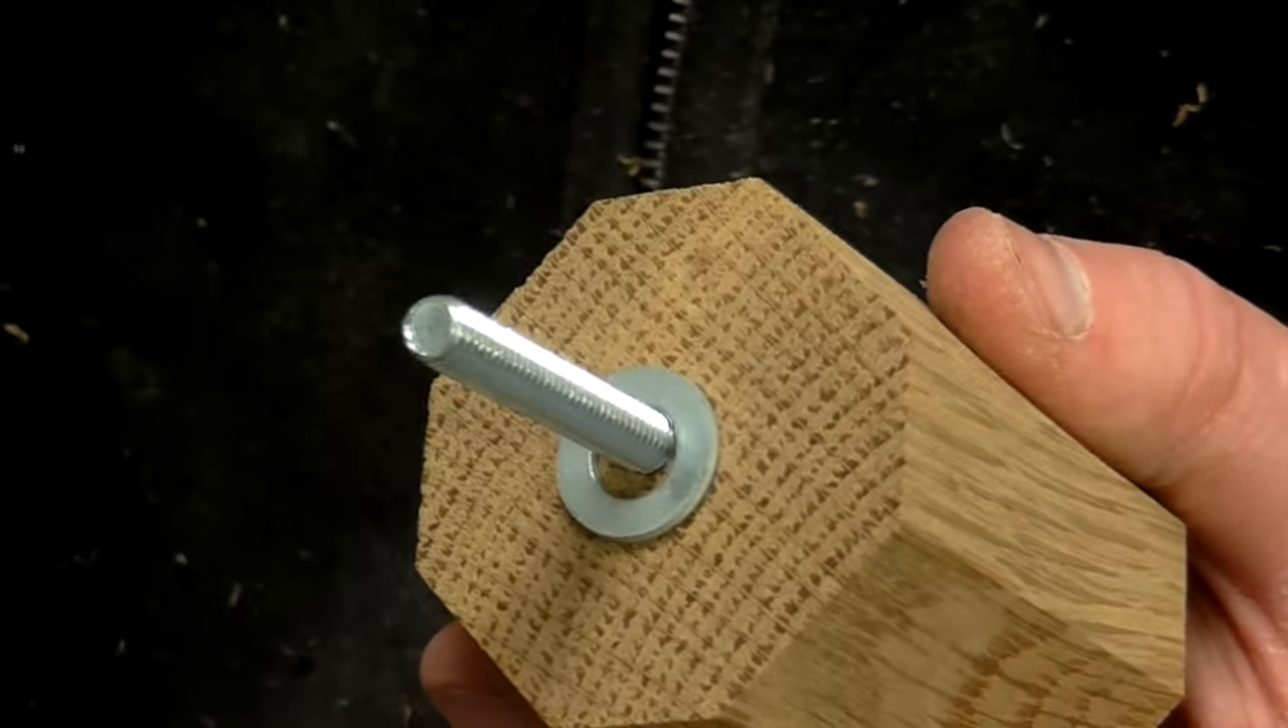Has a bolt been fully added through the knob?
Yes.